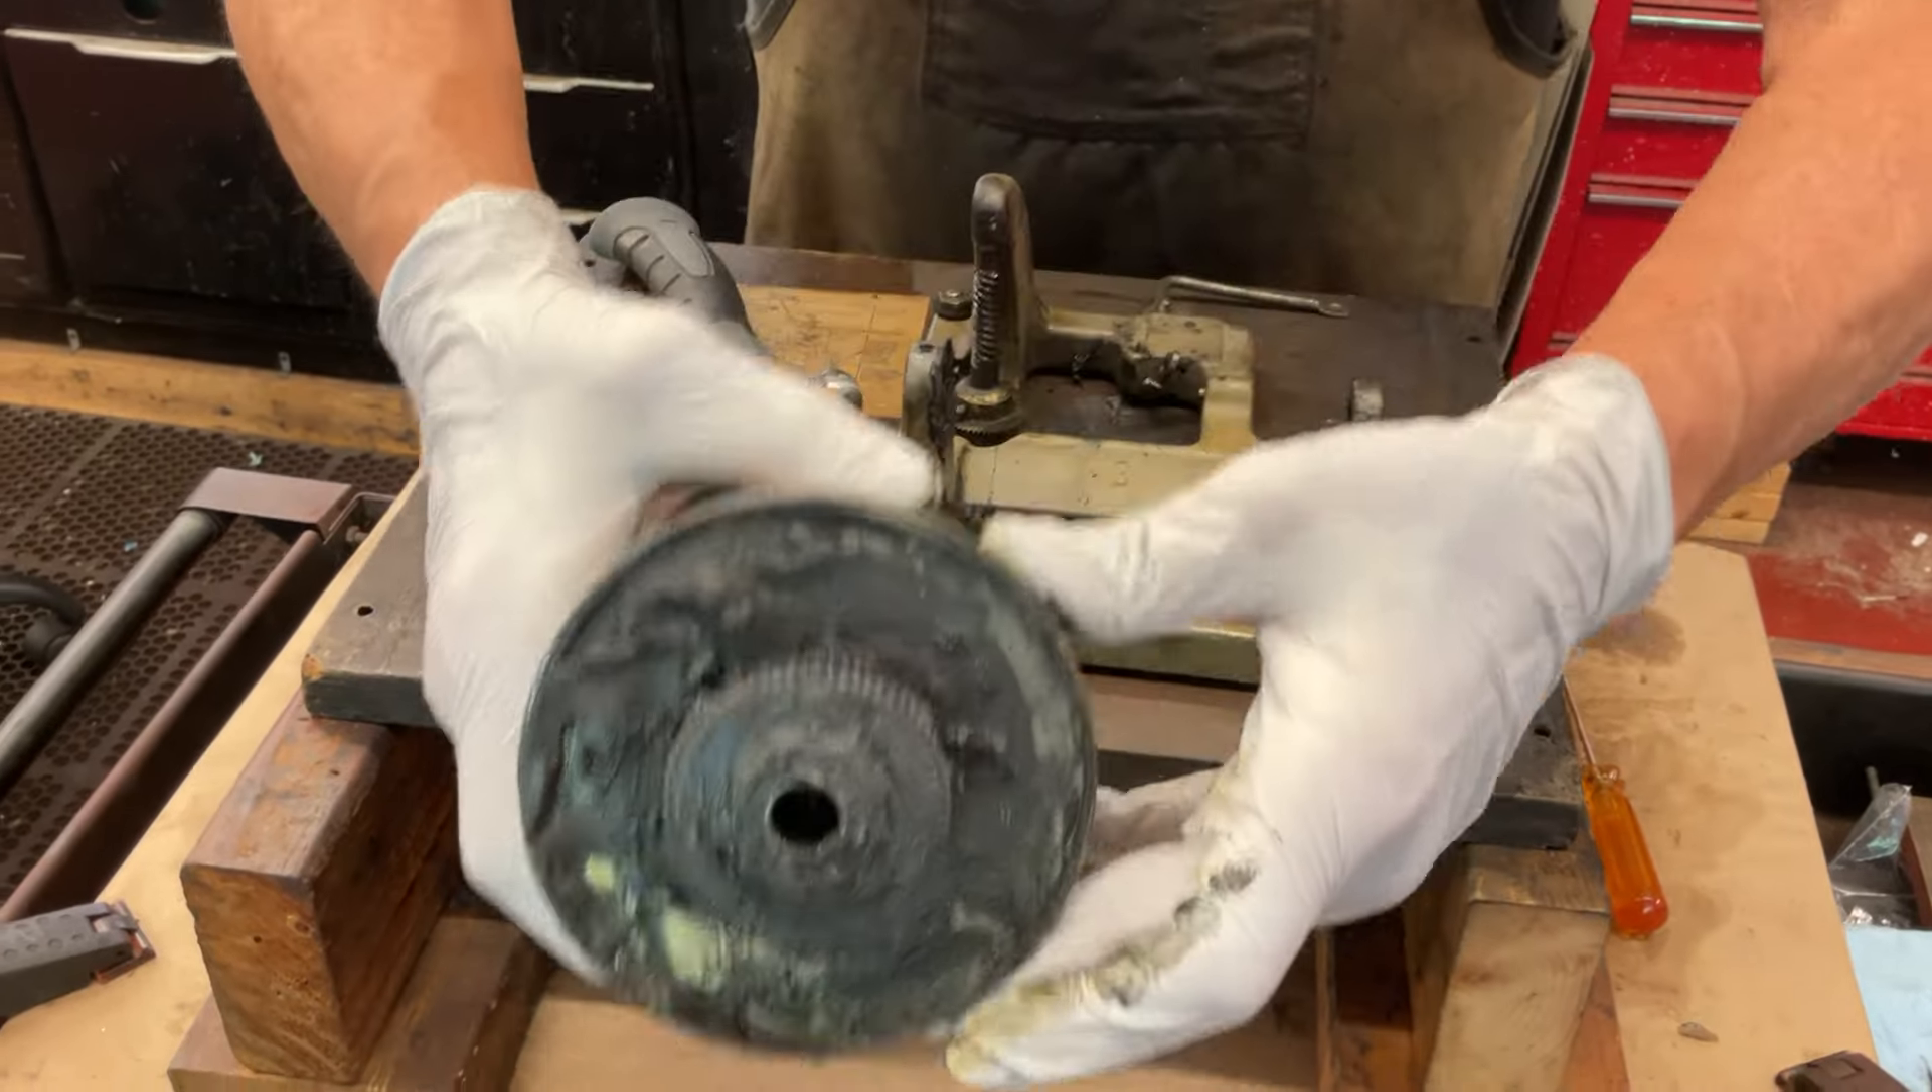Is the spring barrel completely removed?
Yes.